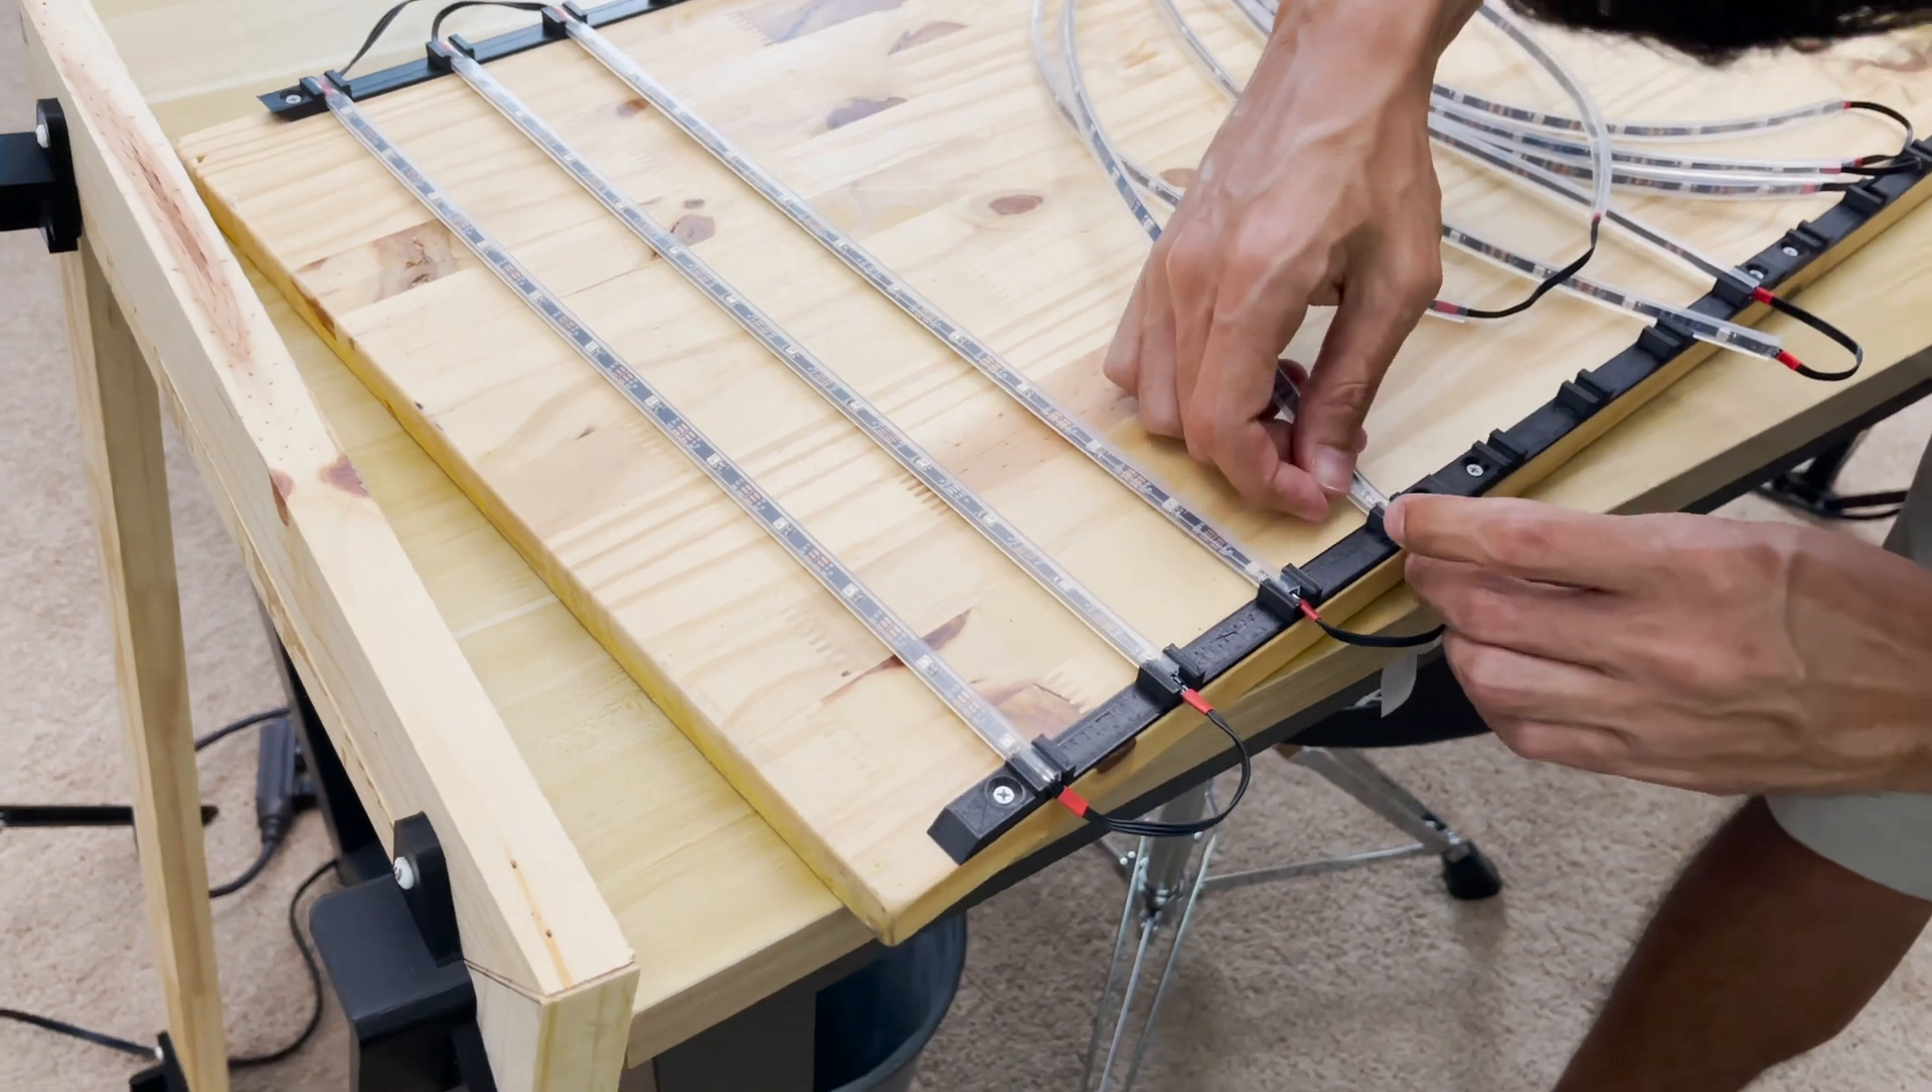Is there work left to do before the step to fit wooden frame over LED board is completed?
Yes.